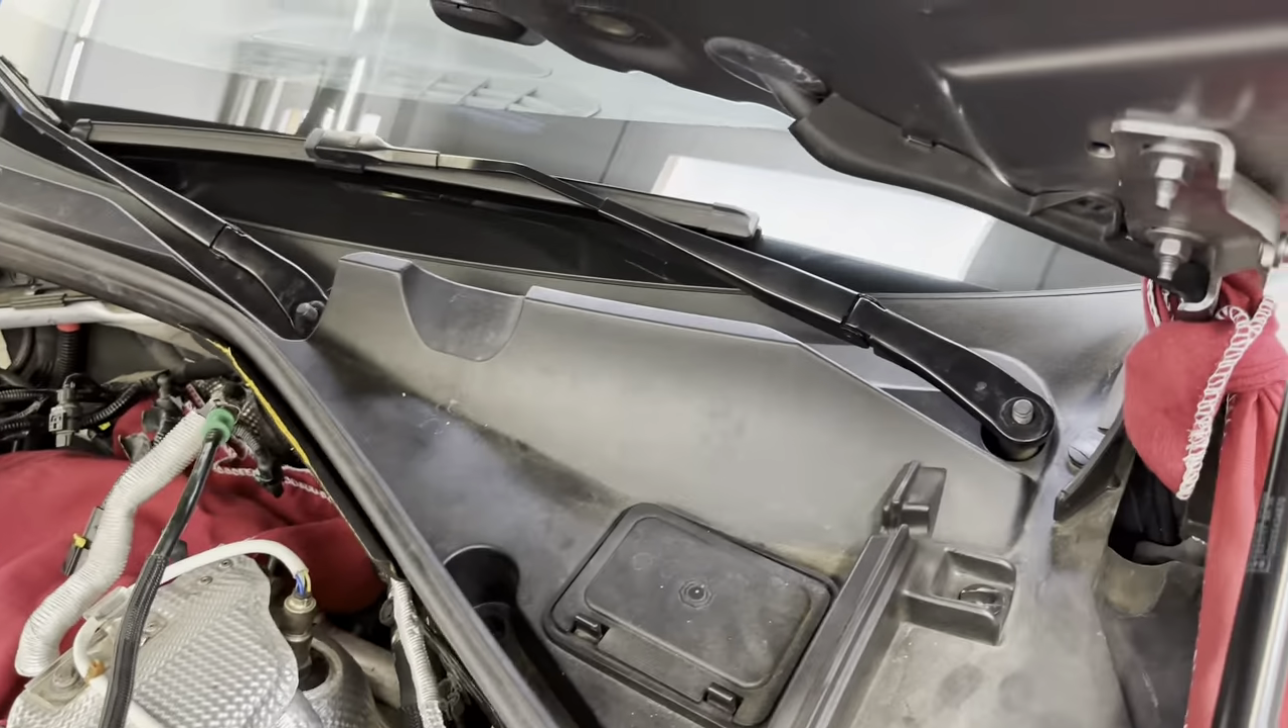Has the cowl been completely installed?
Yes.